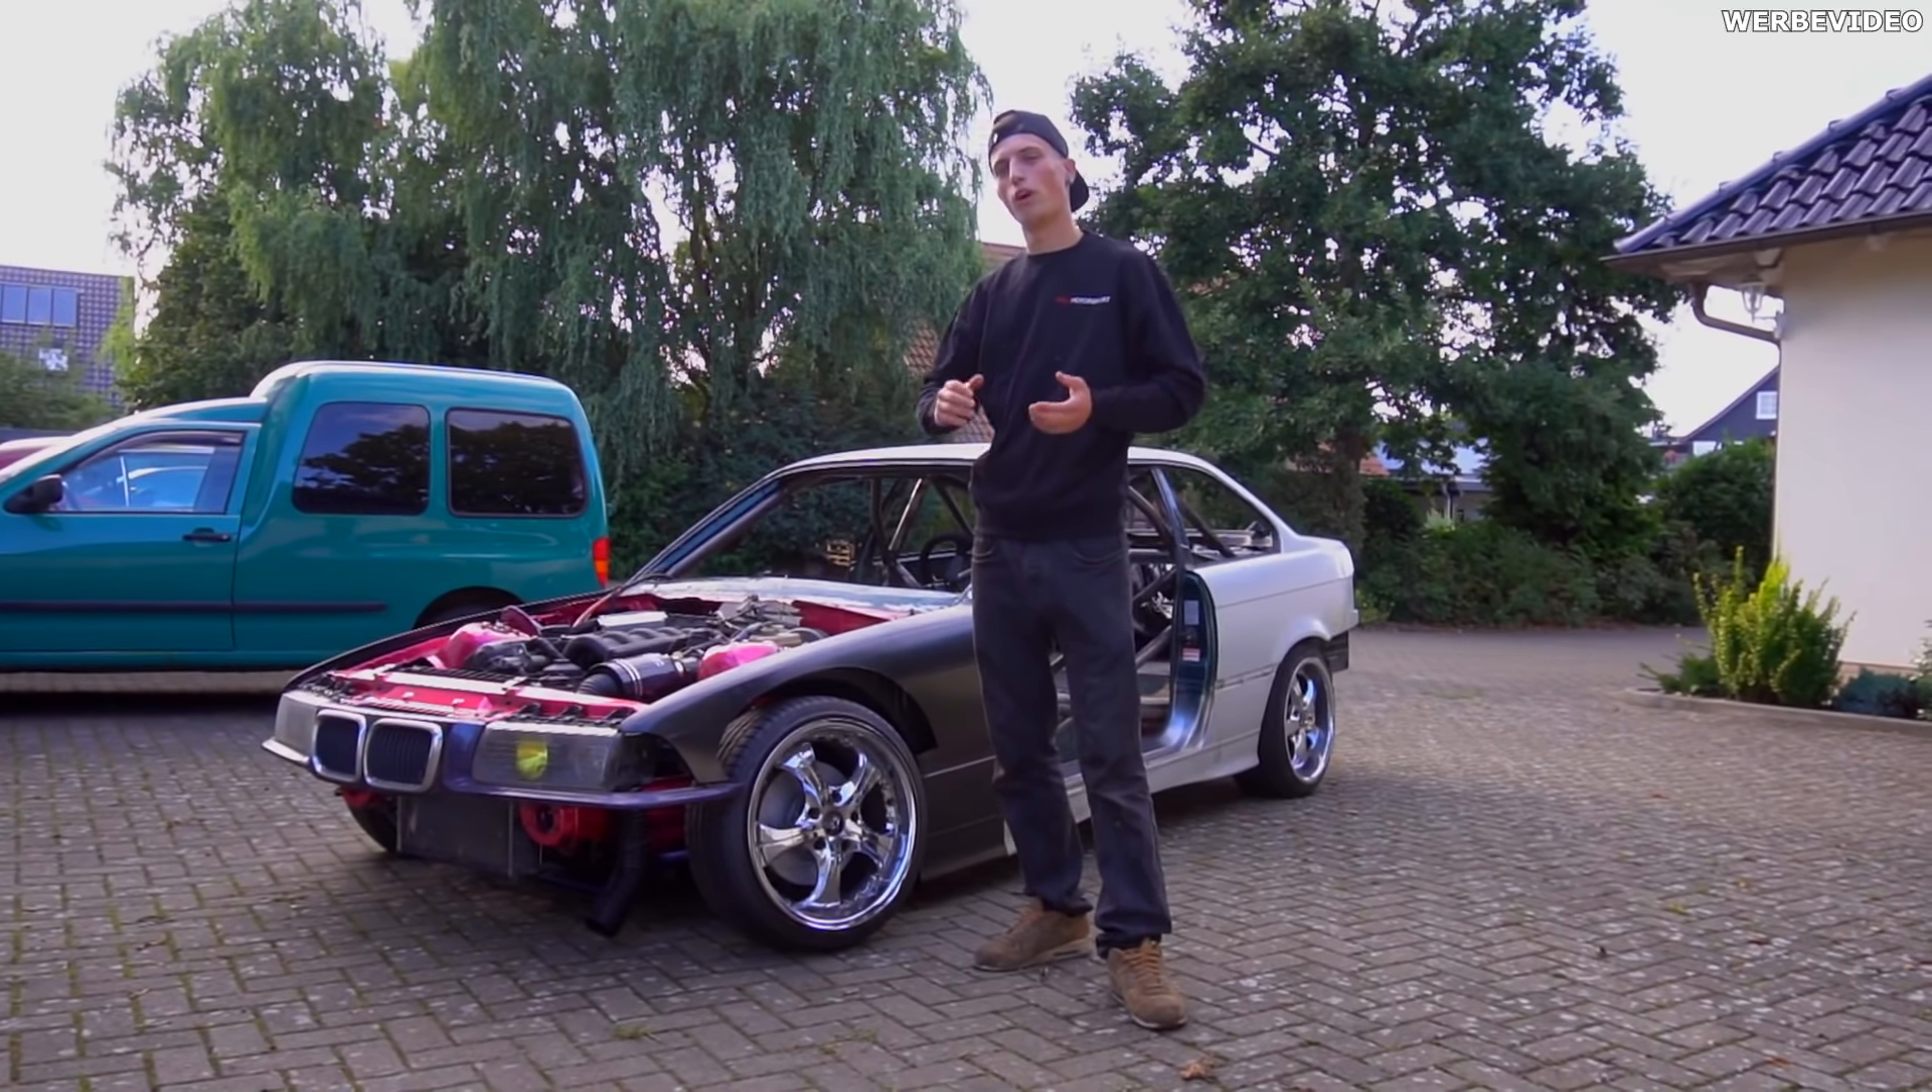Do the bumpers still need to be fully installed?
Yes.